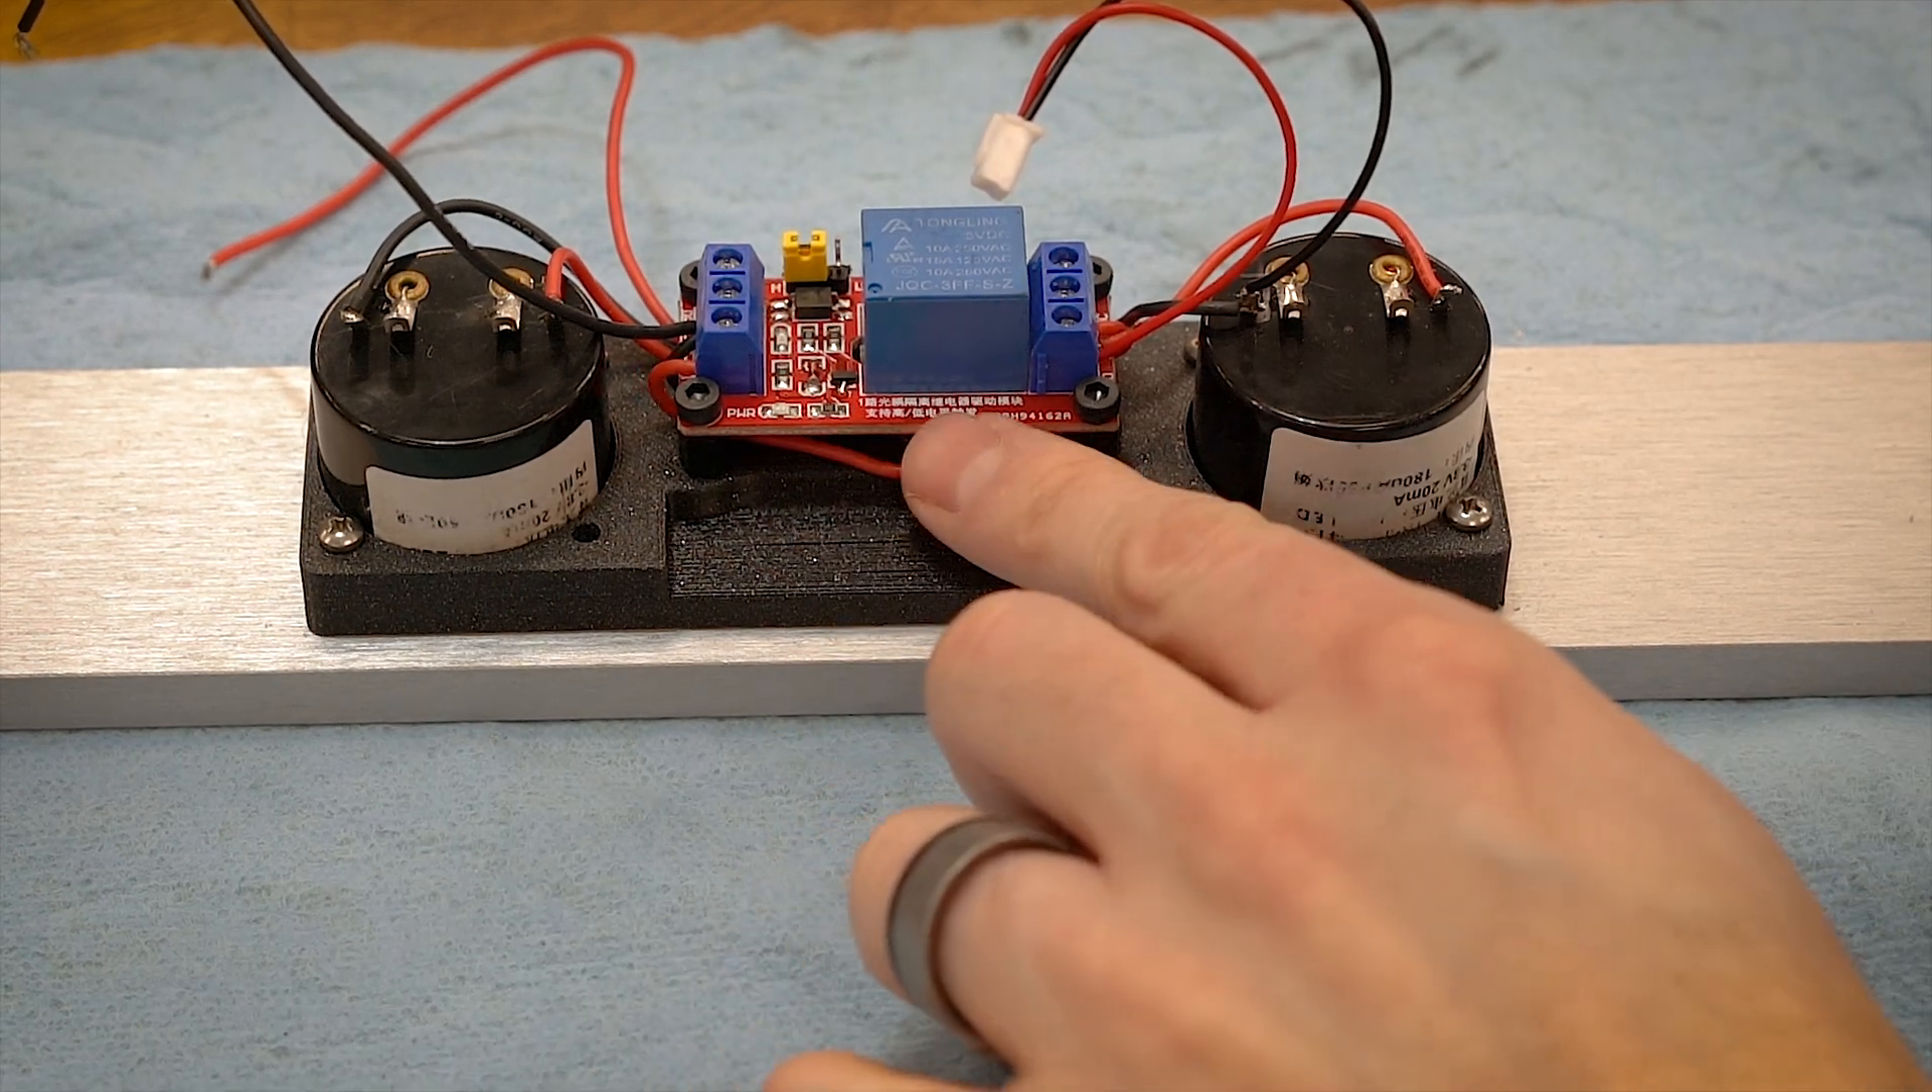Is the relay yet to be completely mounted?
No.